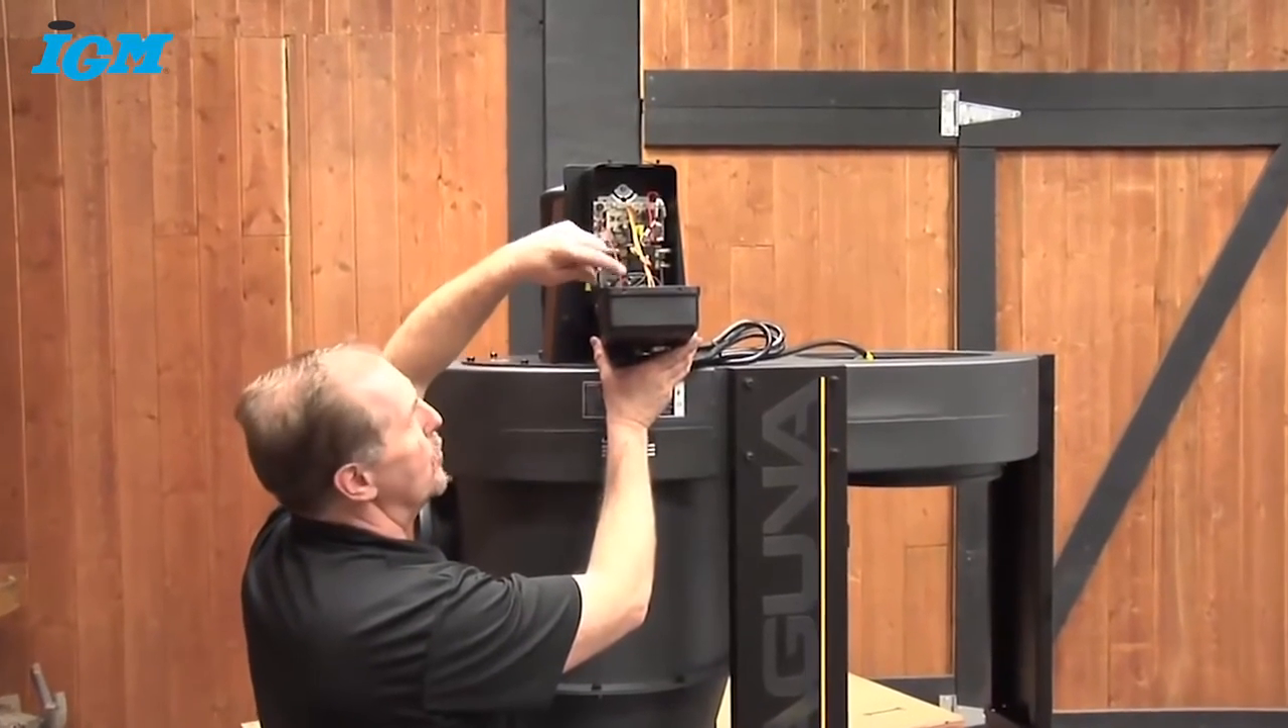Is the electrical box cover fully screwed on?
No.